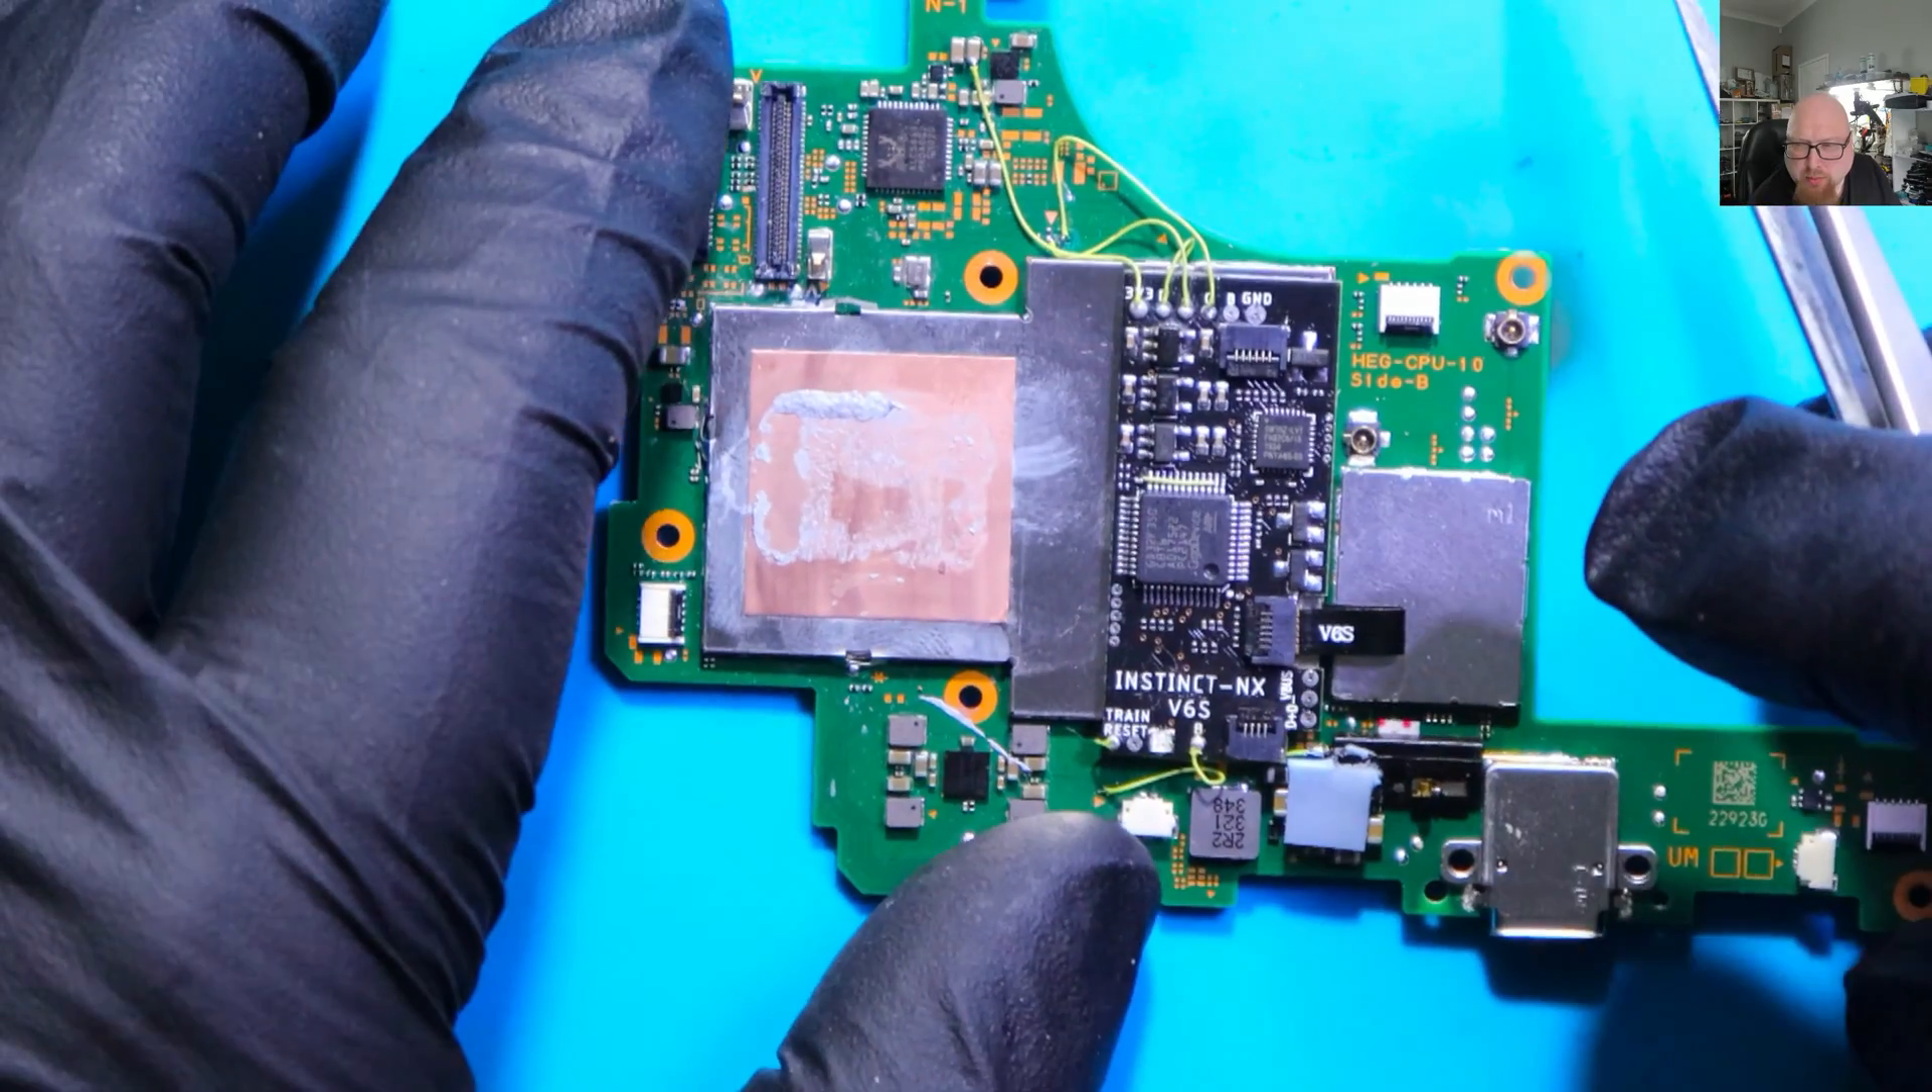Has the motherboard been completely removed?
Yes.